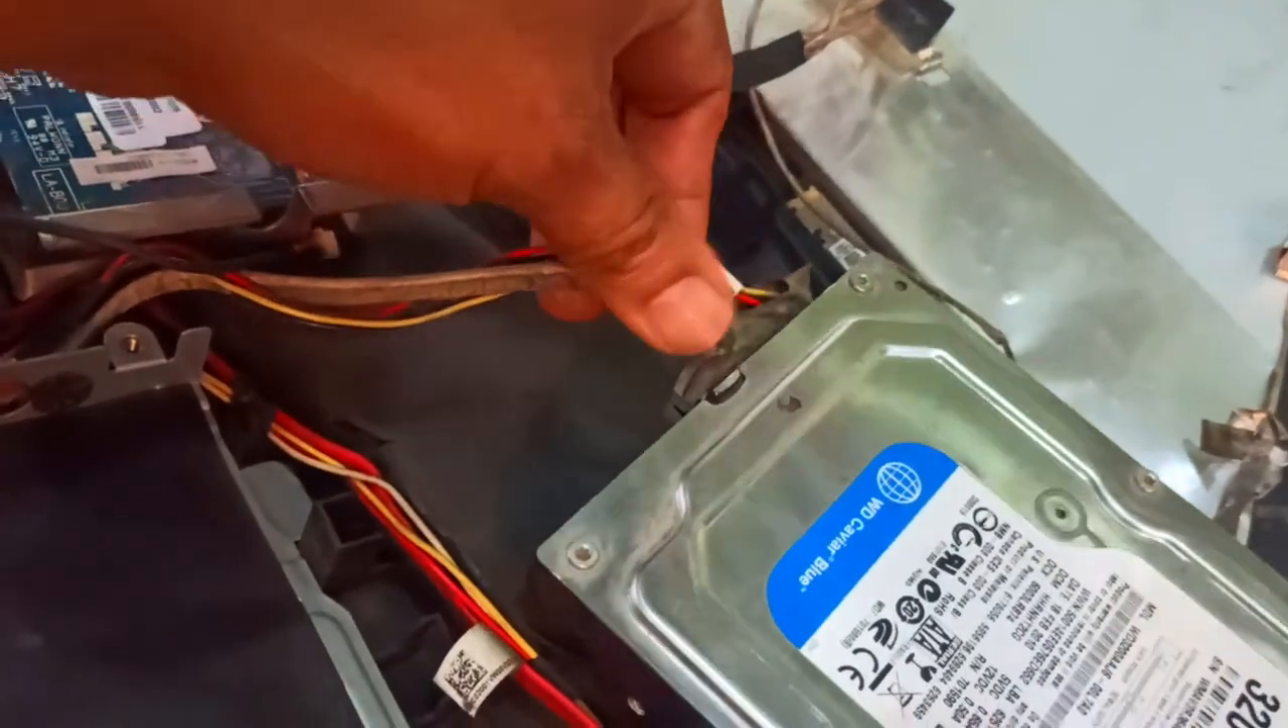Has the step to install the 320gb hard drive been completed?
No.